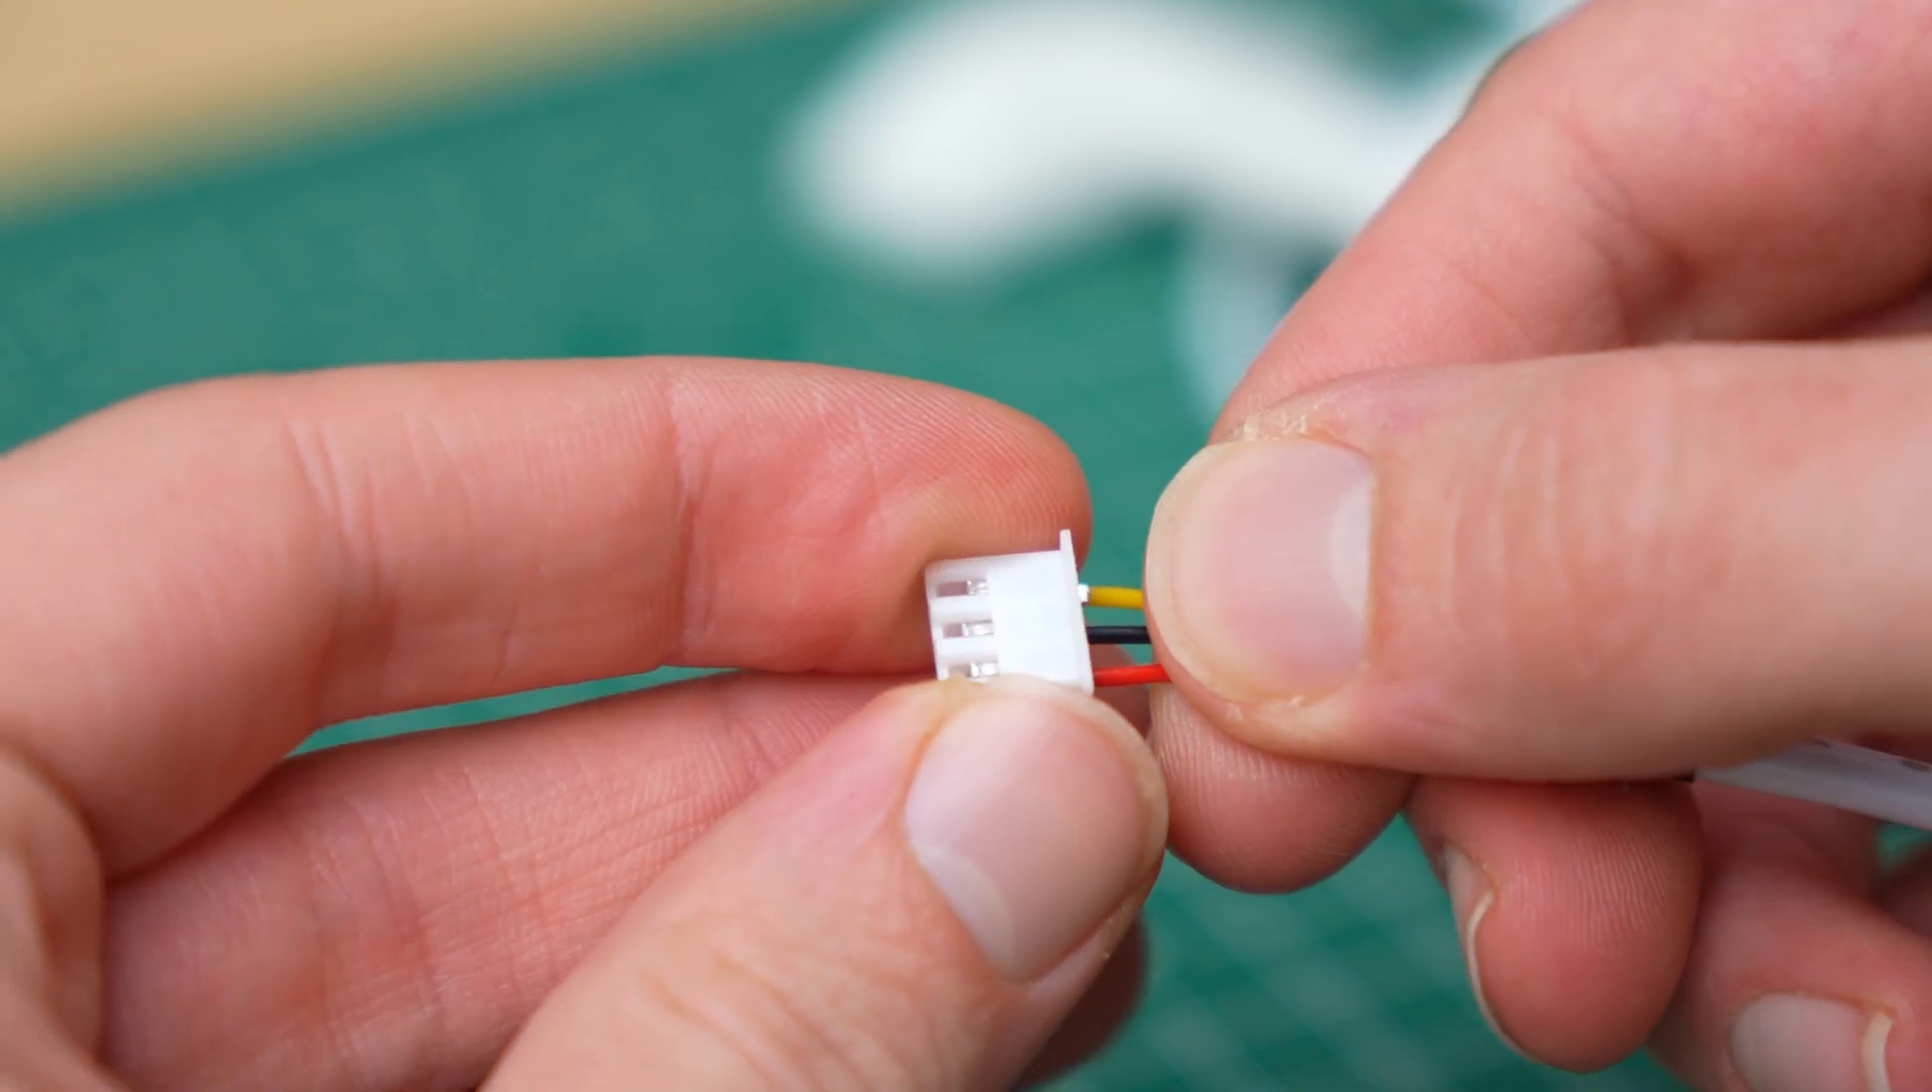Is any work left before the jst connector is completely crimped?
No.